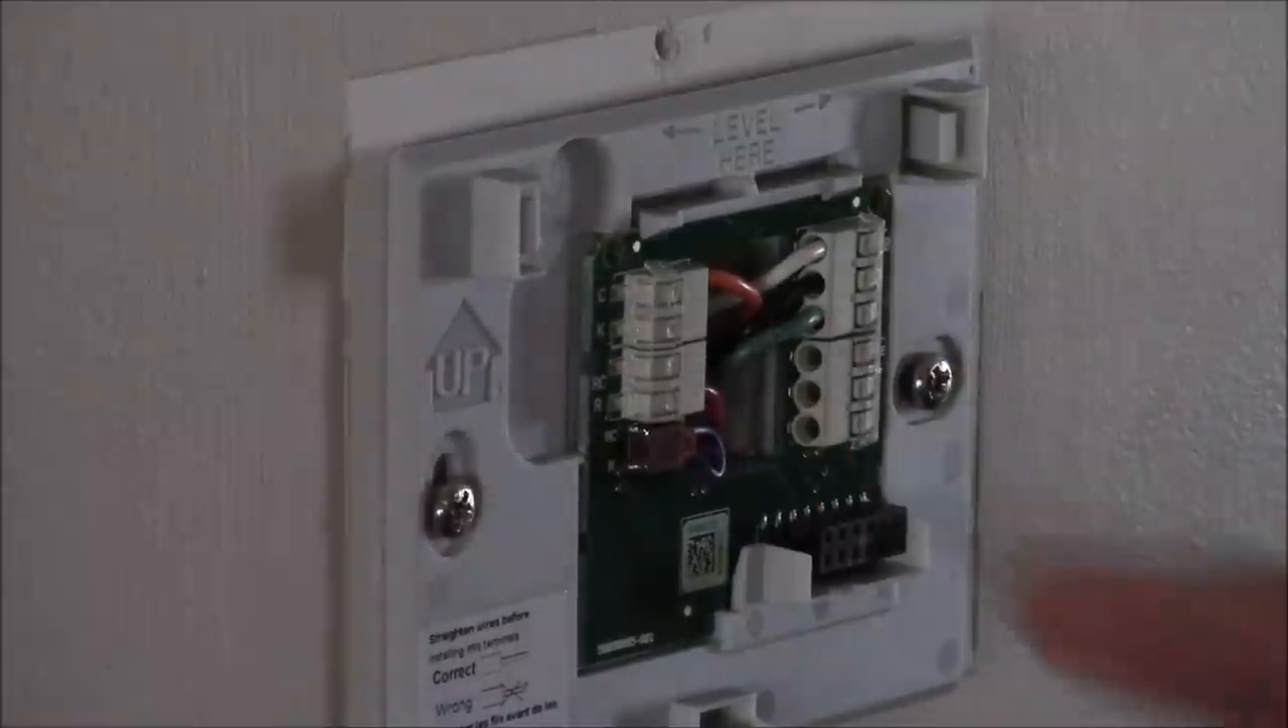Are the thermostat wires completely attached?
Yes.